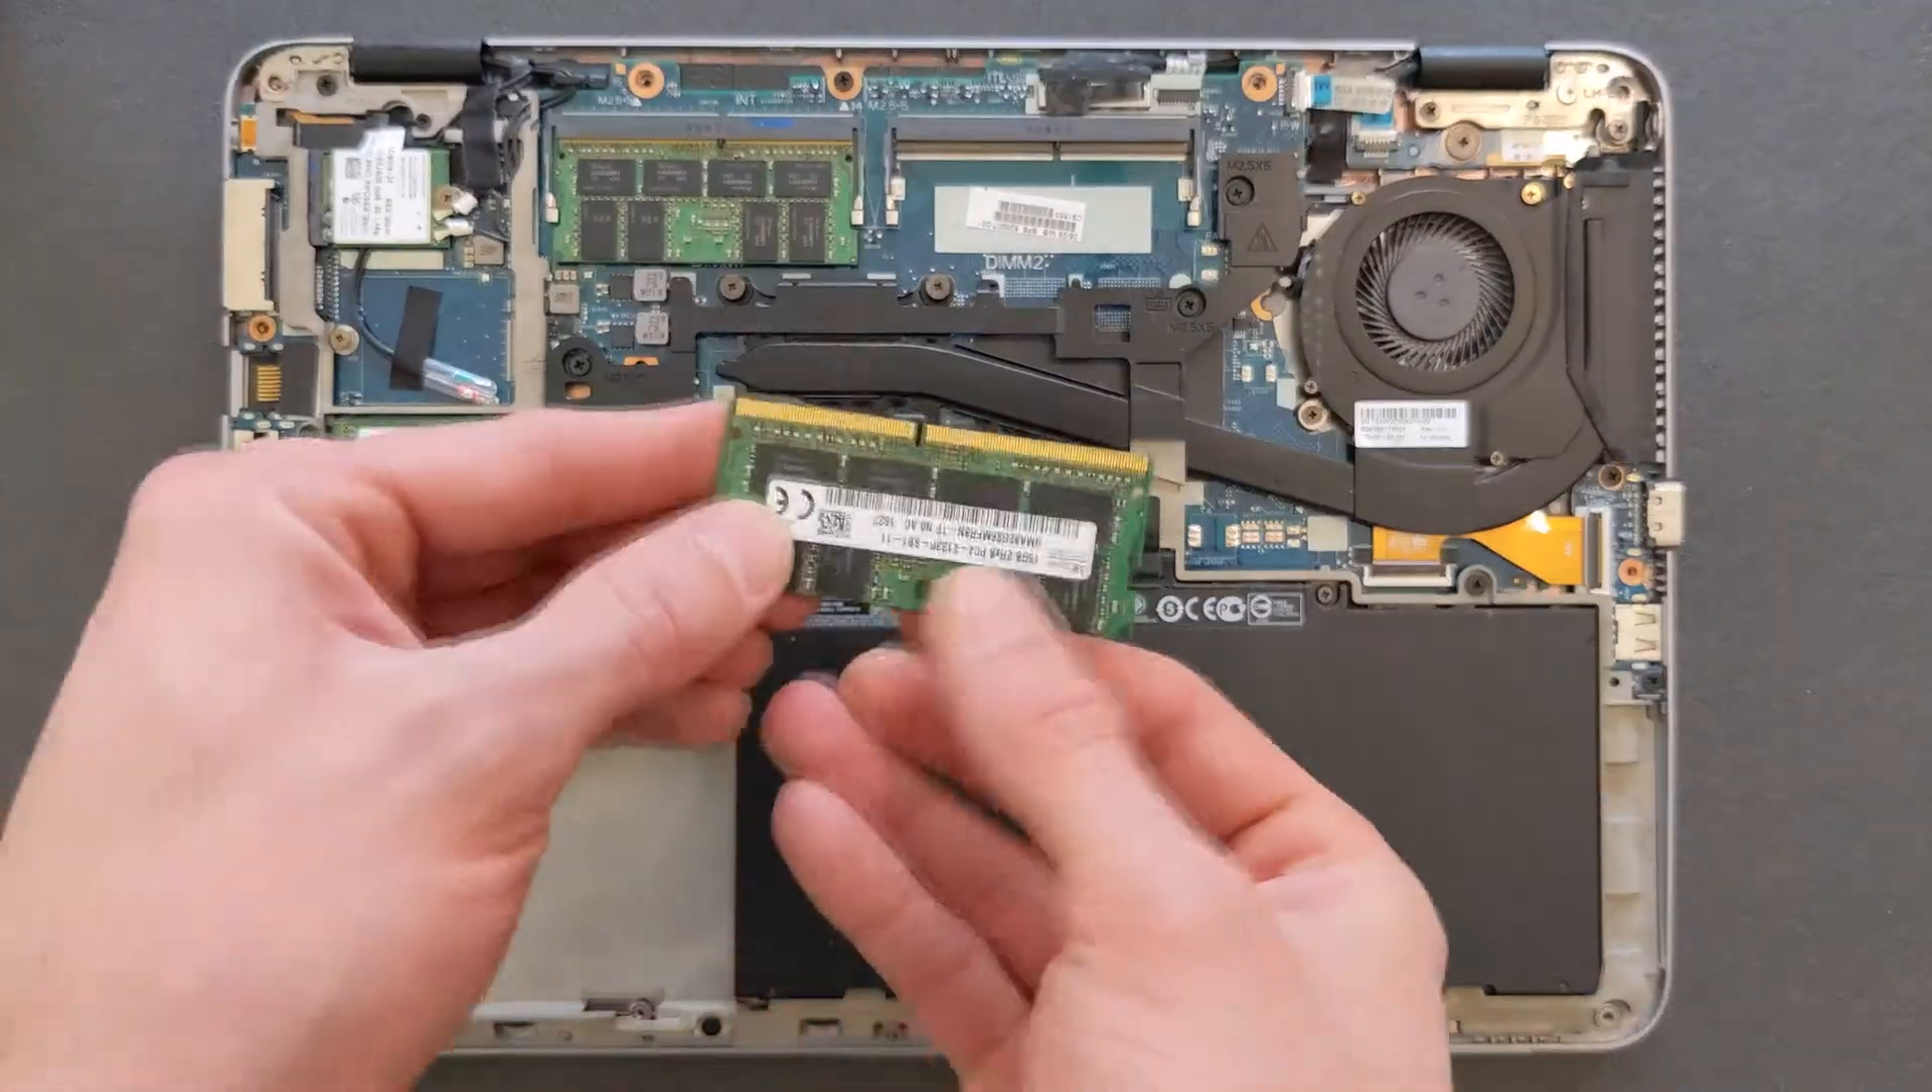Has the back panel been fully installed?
No.